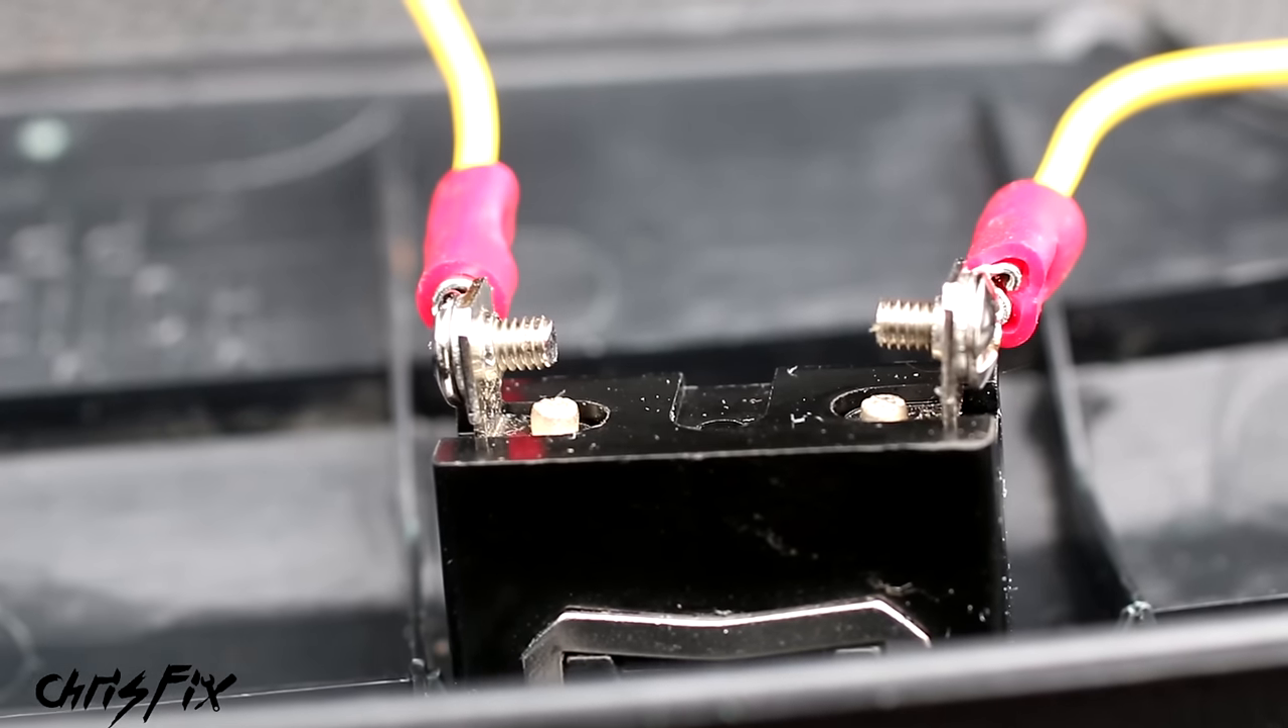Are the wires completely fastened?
Yes.